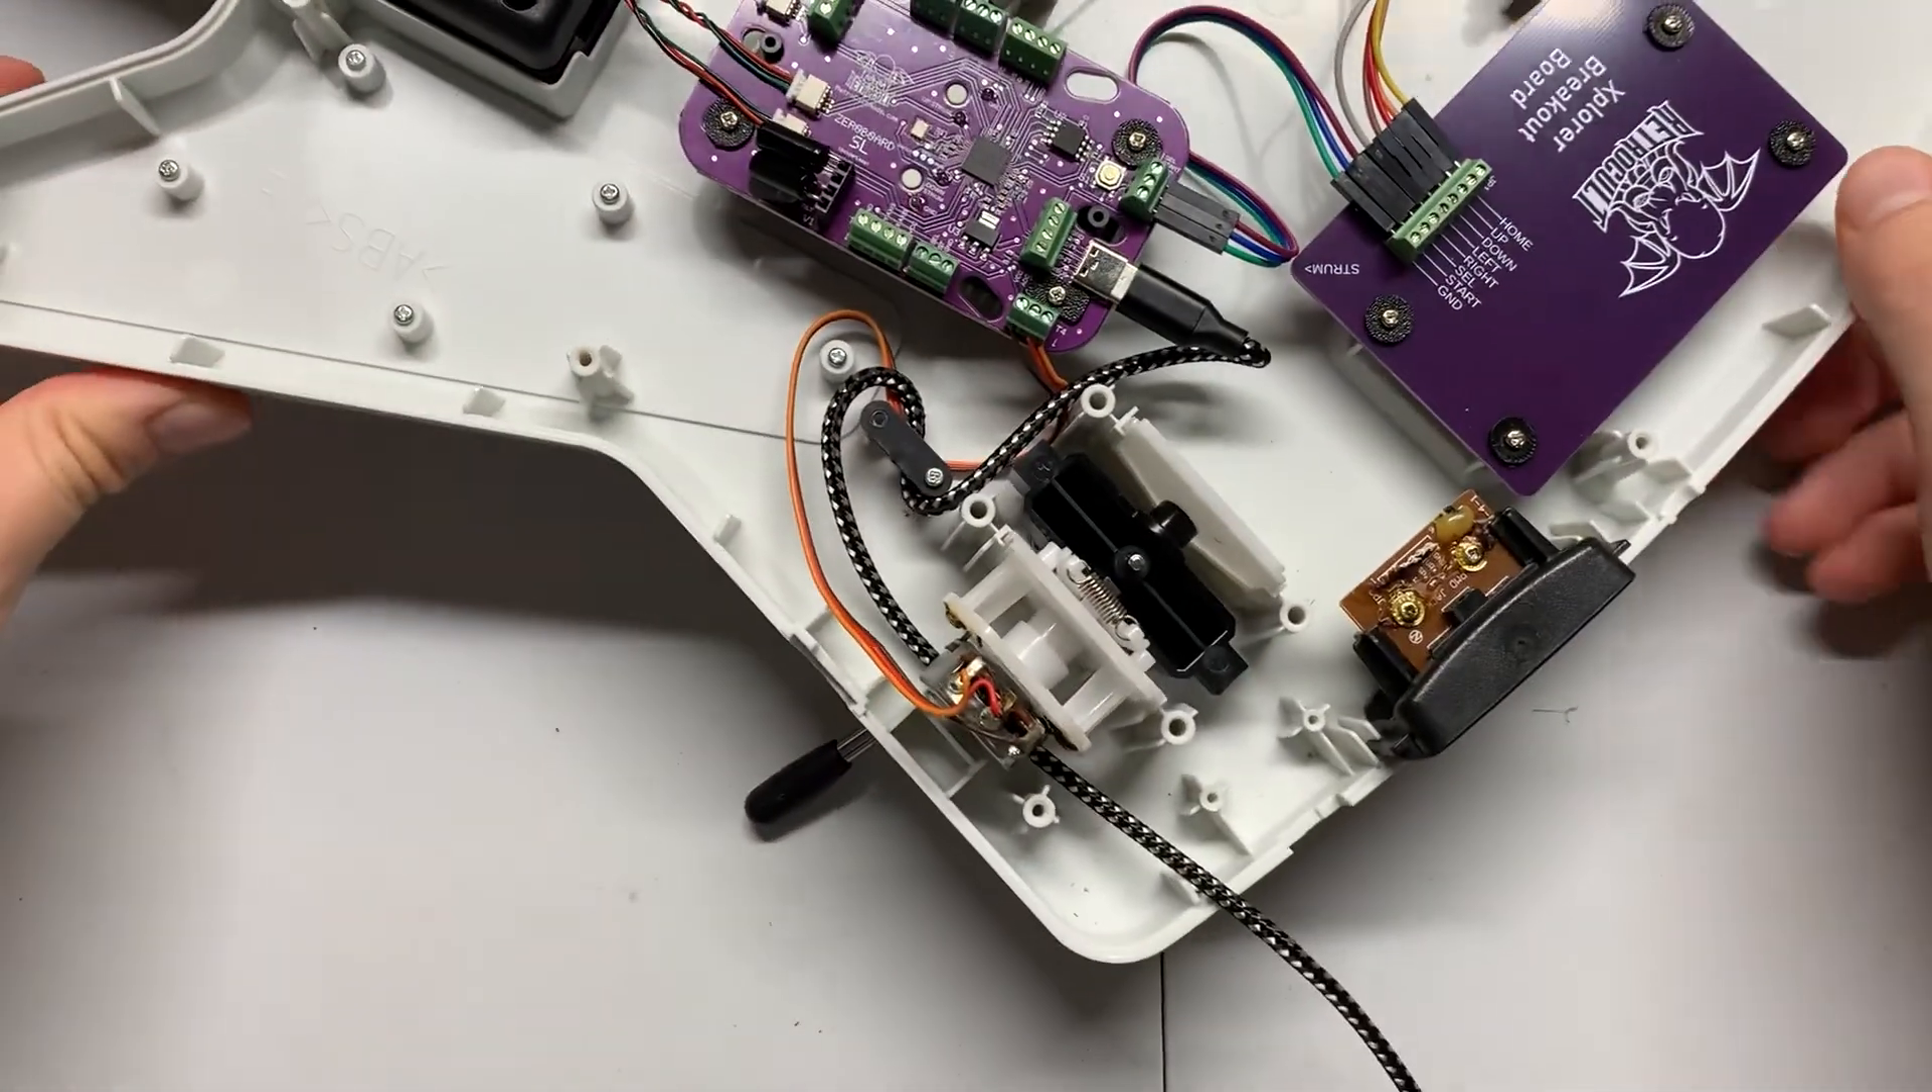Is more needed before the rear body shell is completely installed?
Yes.